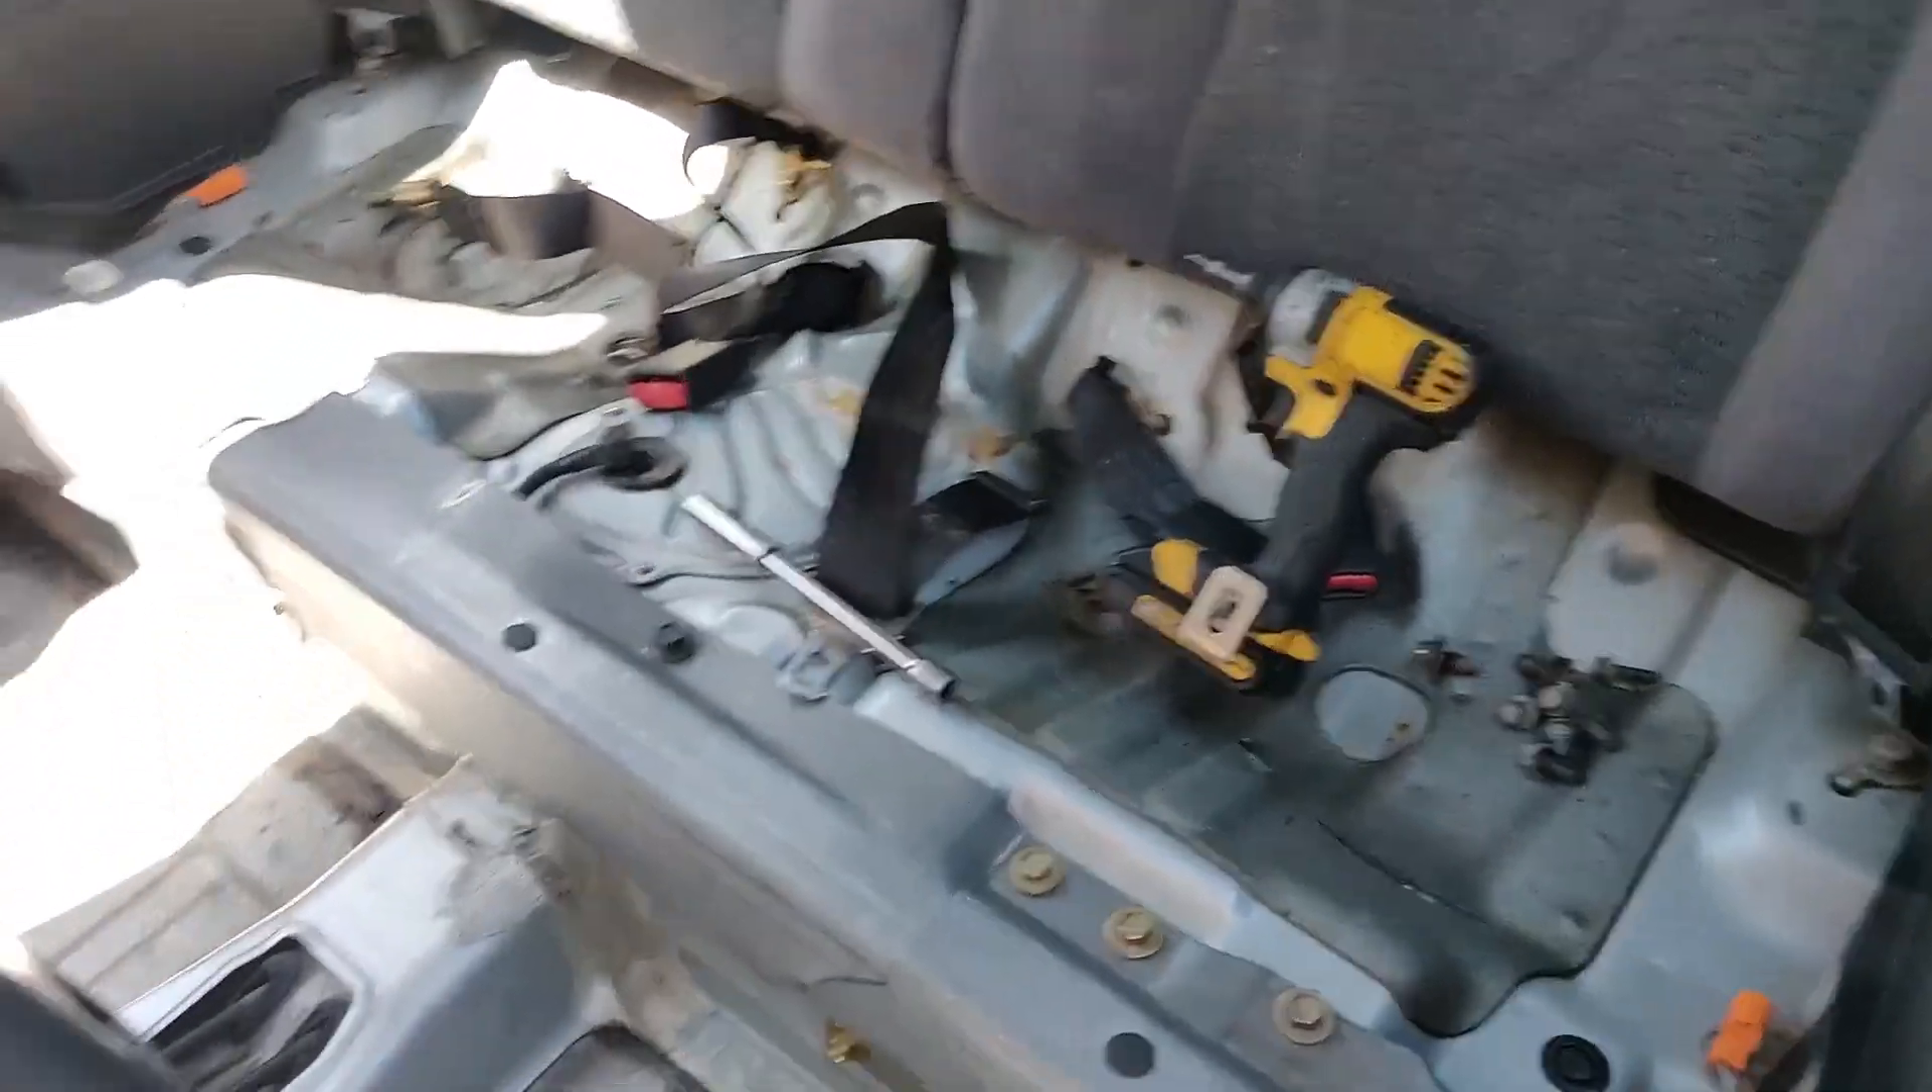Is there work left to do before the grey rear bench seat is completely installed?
Yes.